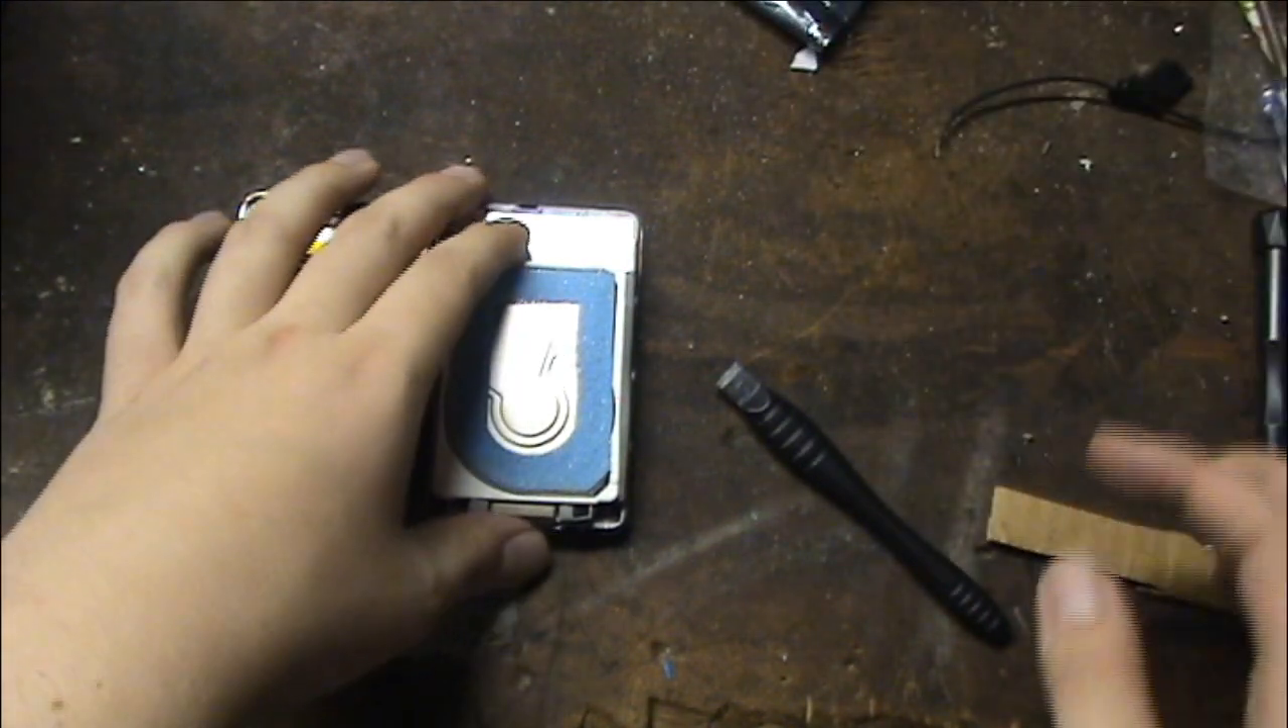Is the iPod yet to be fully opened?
No.